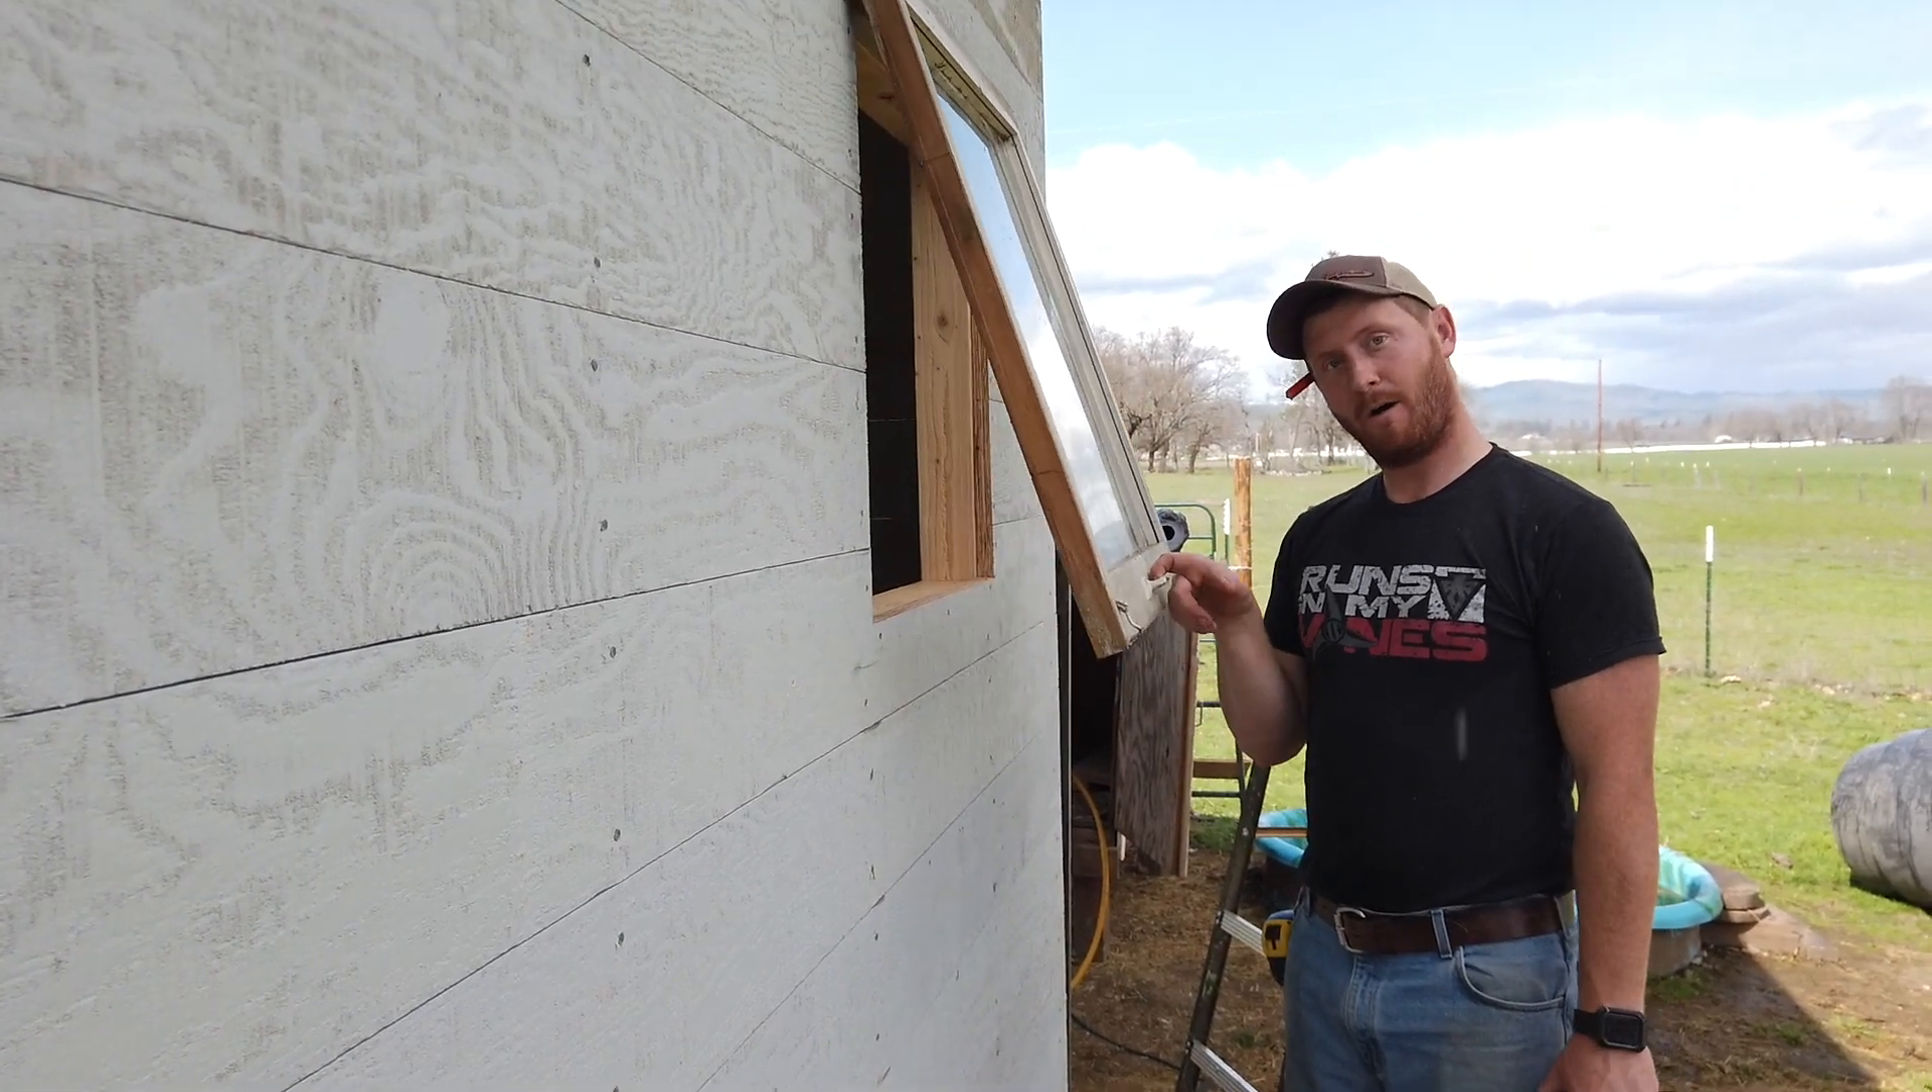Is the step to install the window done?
Yes.